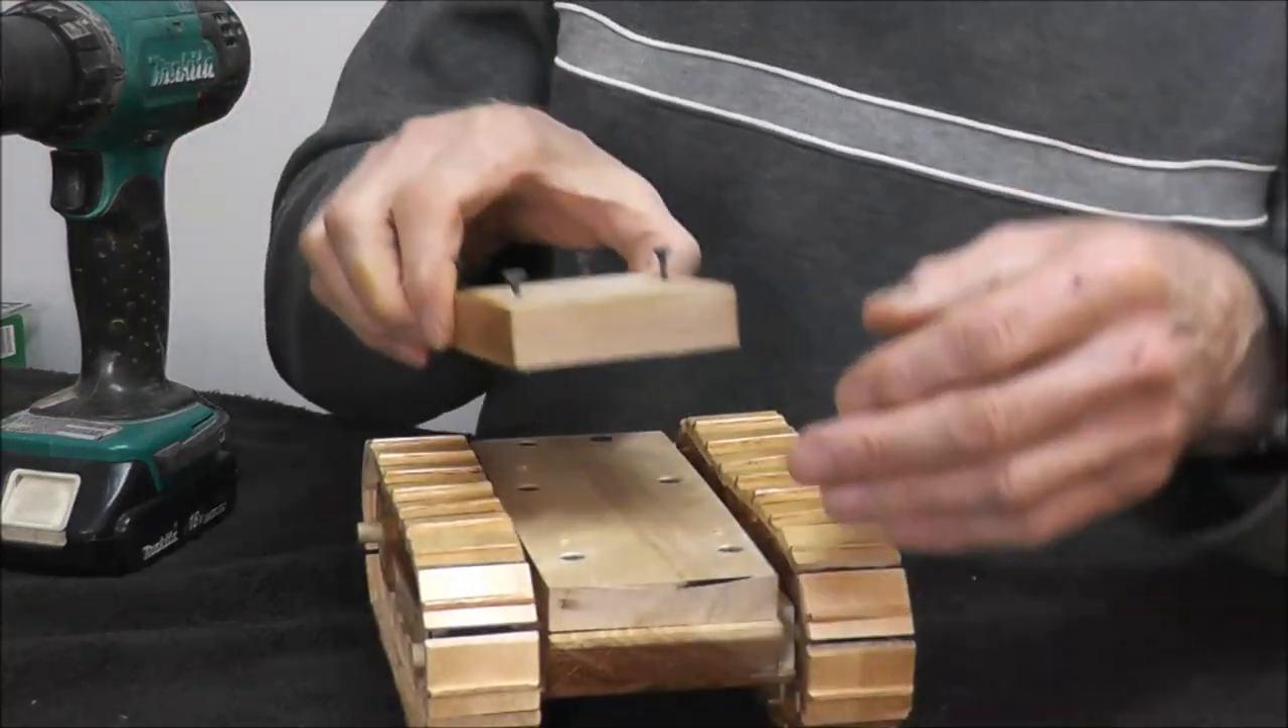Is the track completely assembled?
Yes.